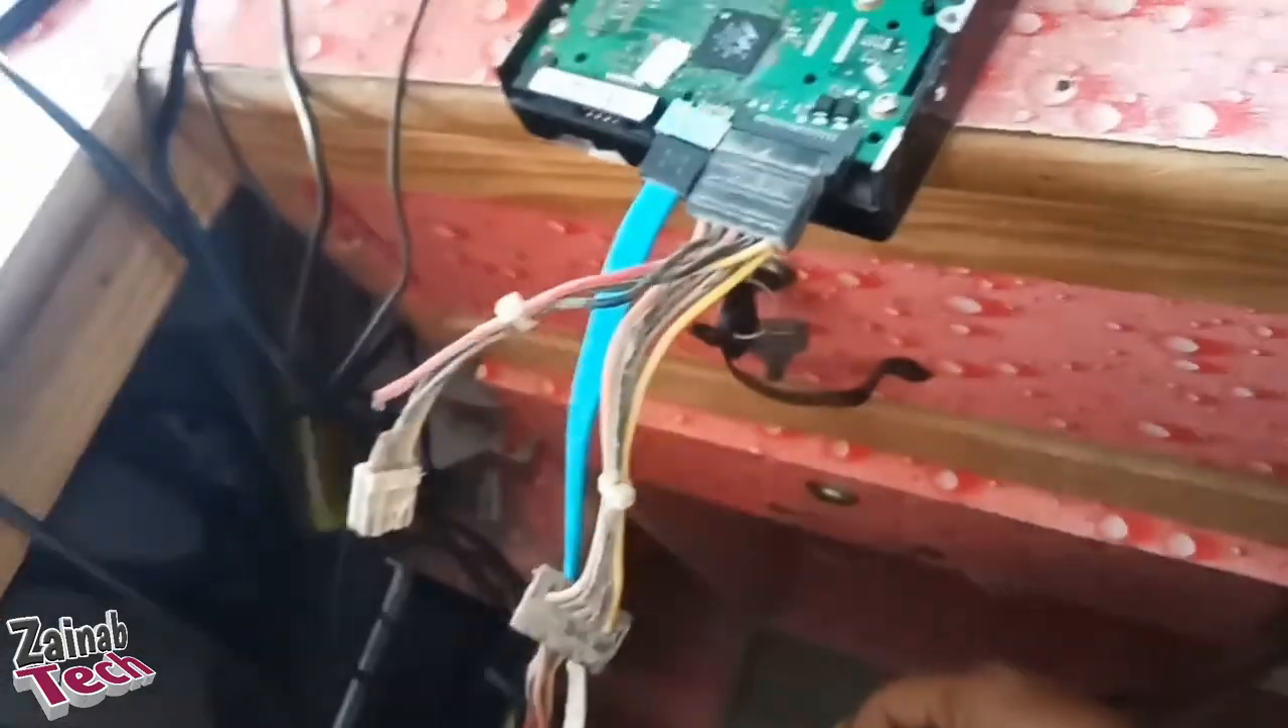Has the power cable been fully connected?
Yes.